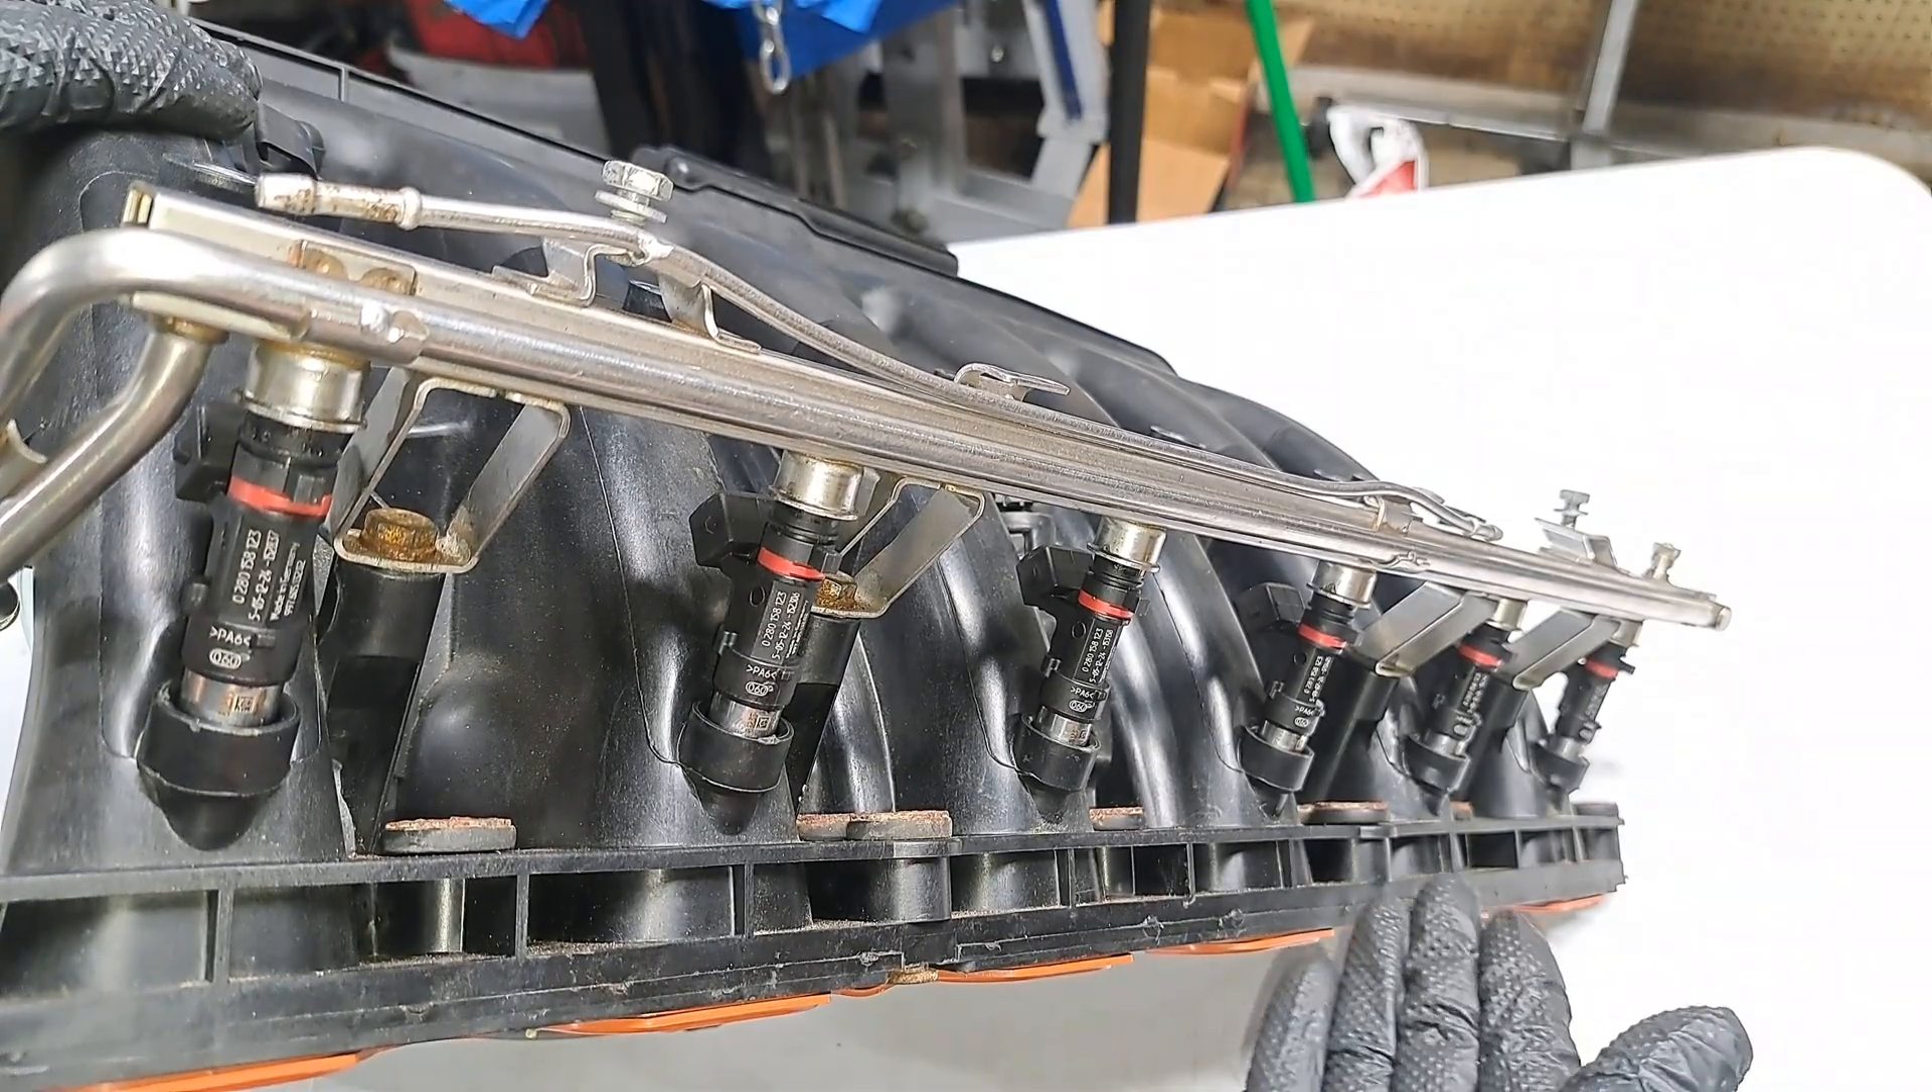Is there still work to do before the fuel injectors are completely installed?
No.